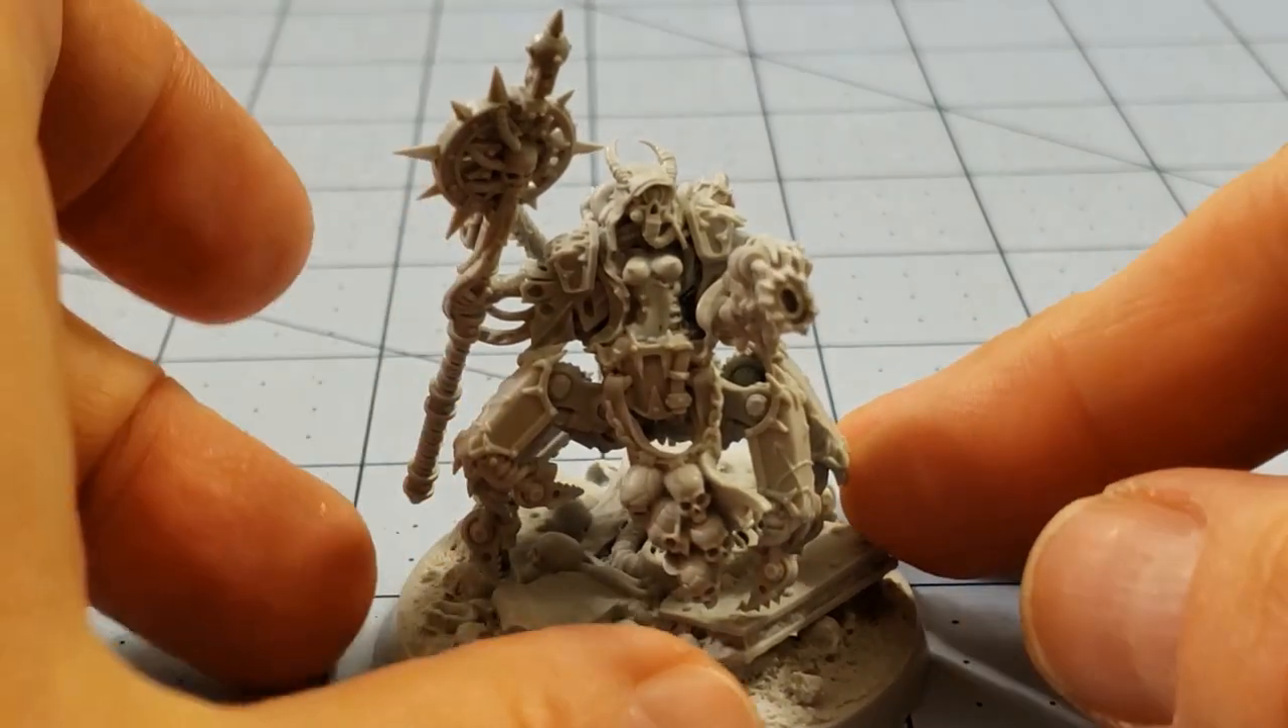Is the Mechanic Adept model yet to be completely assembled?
No.